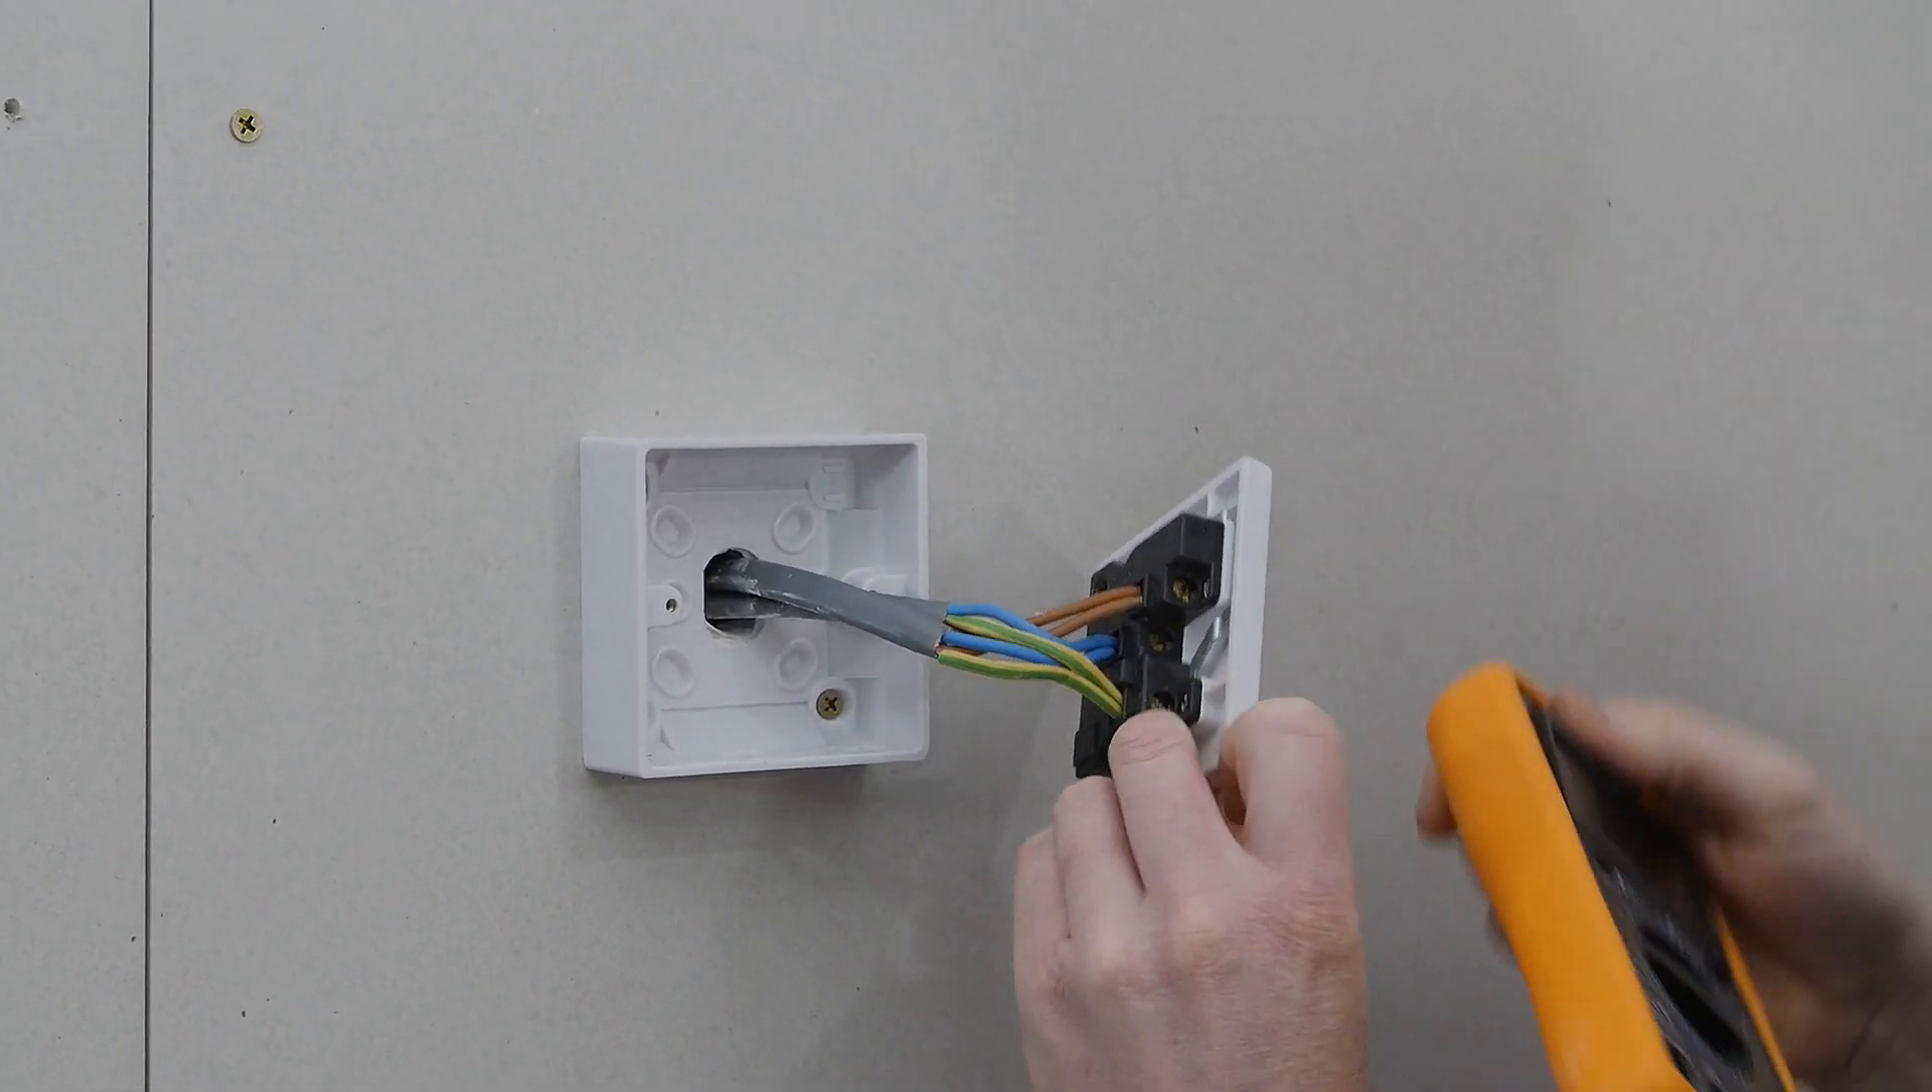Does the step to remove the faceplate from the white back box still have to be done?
No.